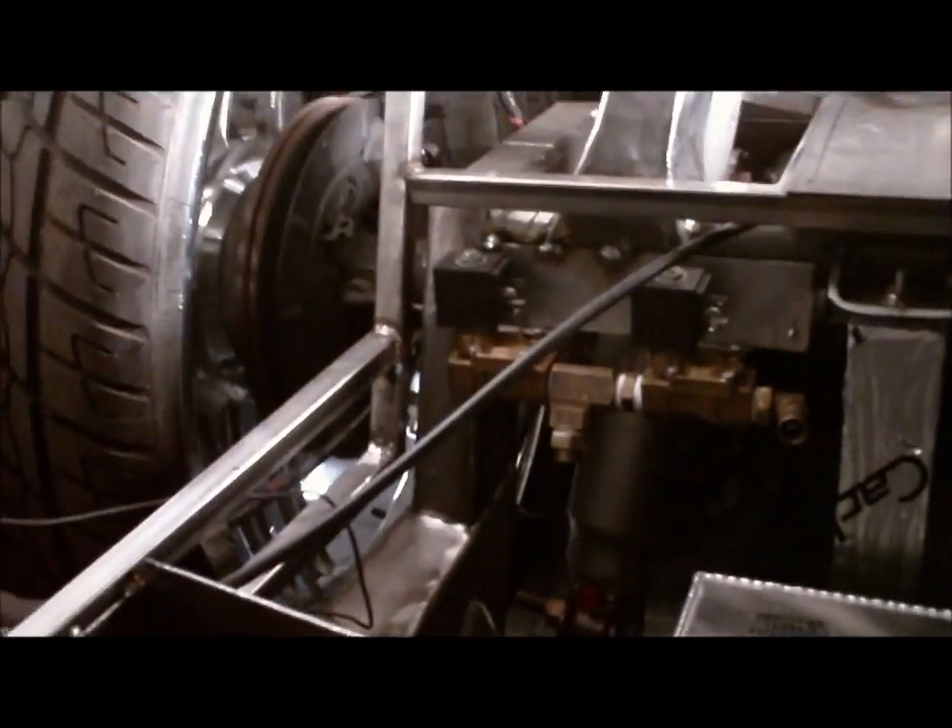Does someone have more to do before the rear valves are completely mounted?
No.